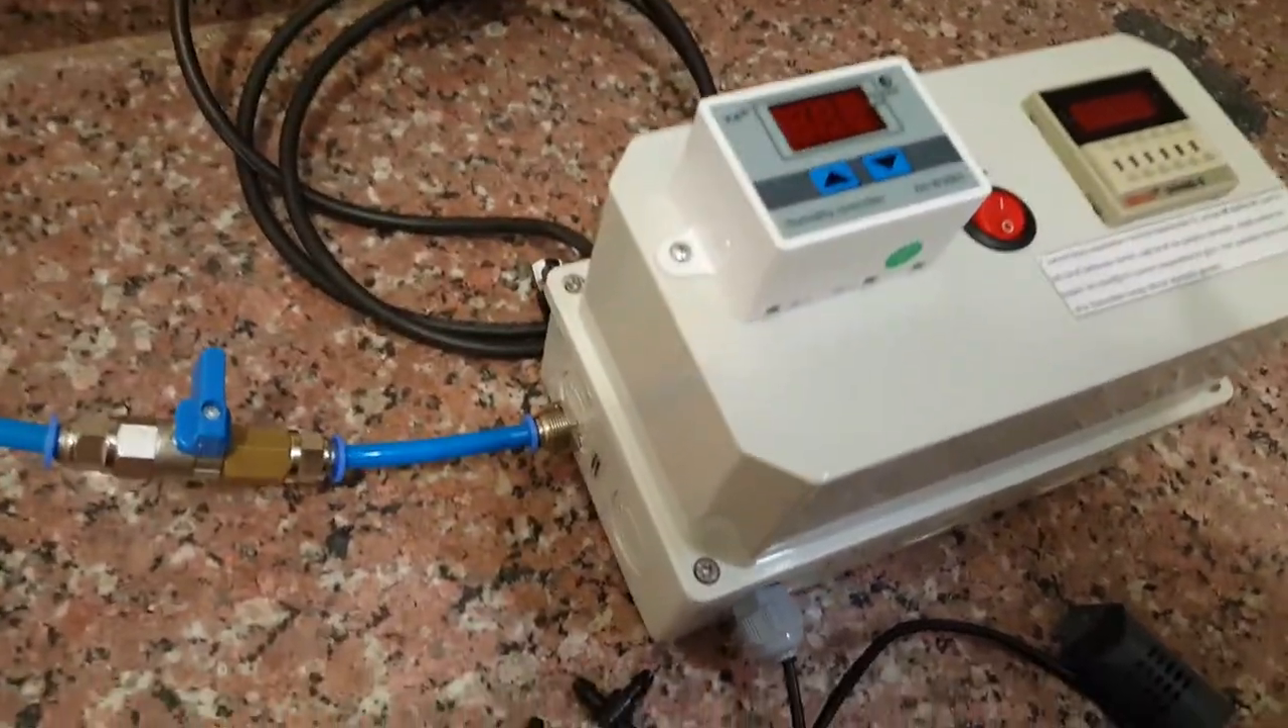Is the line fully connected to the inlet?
Yes.